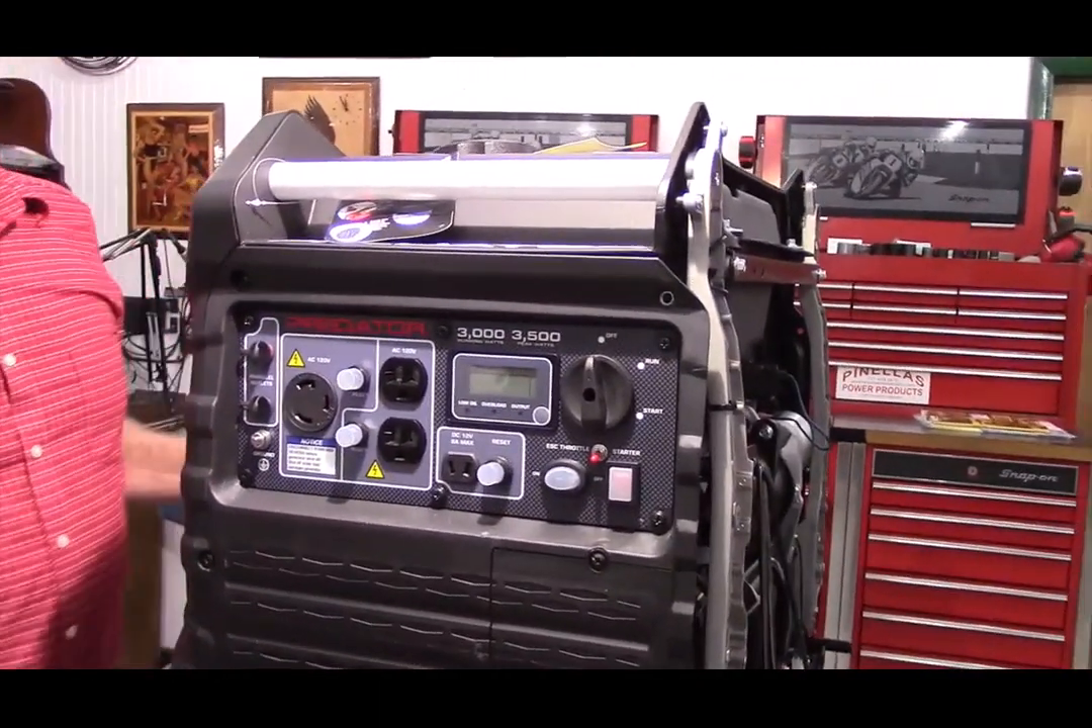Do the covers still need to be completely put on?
Yes.